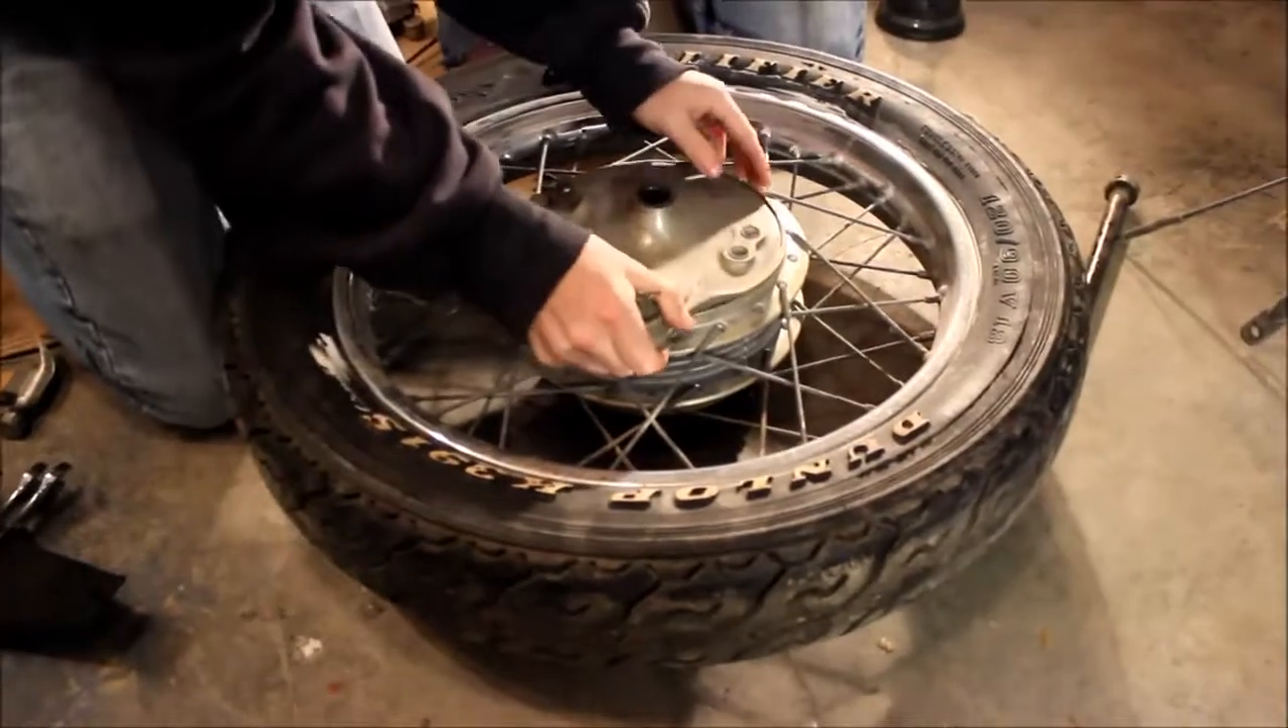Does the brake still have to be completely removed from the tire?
Yes.